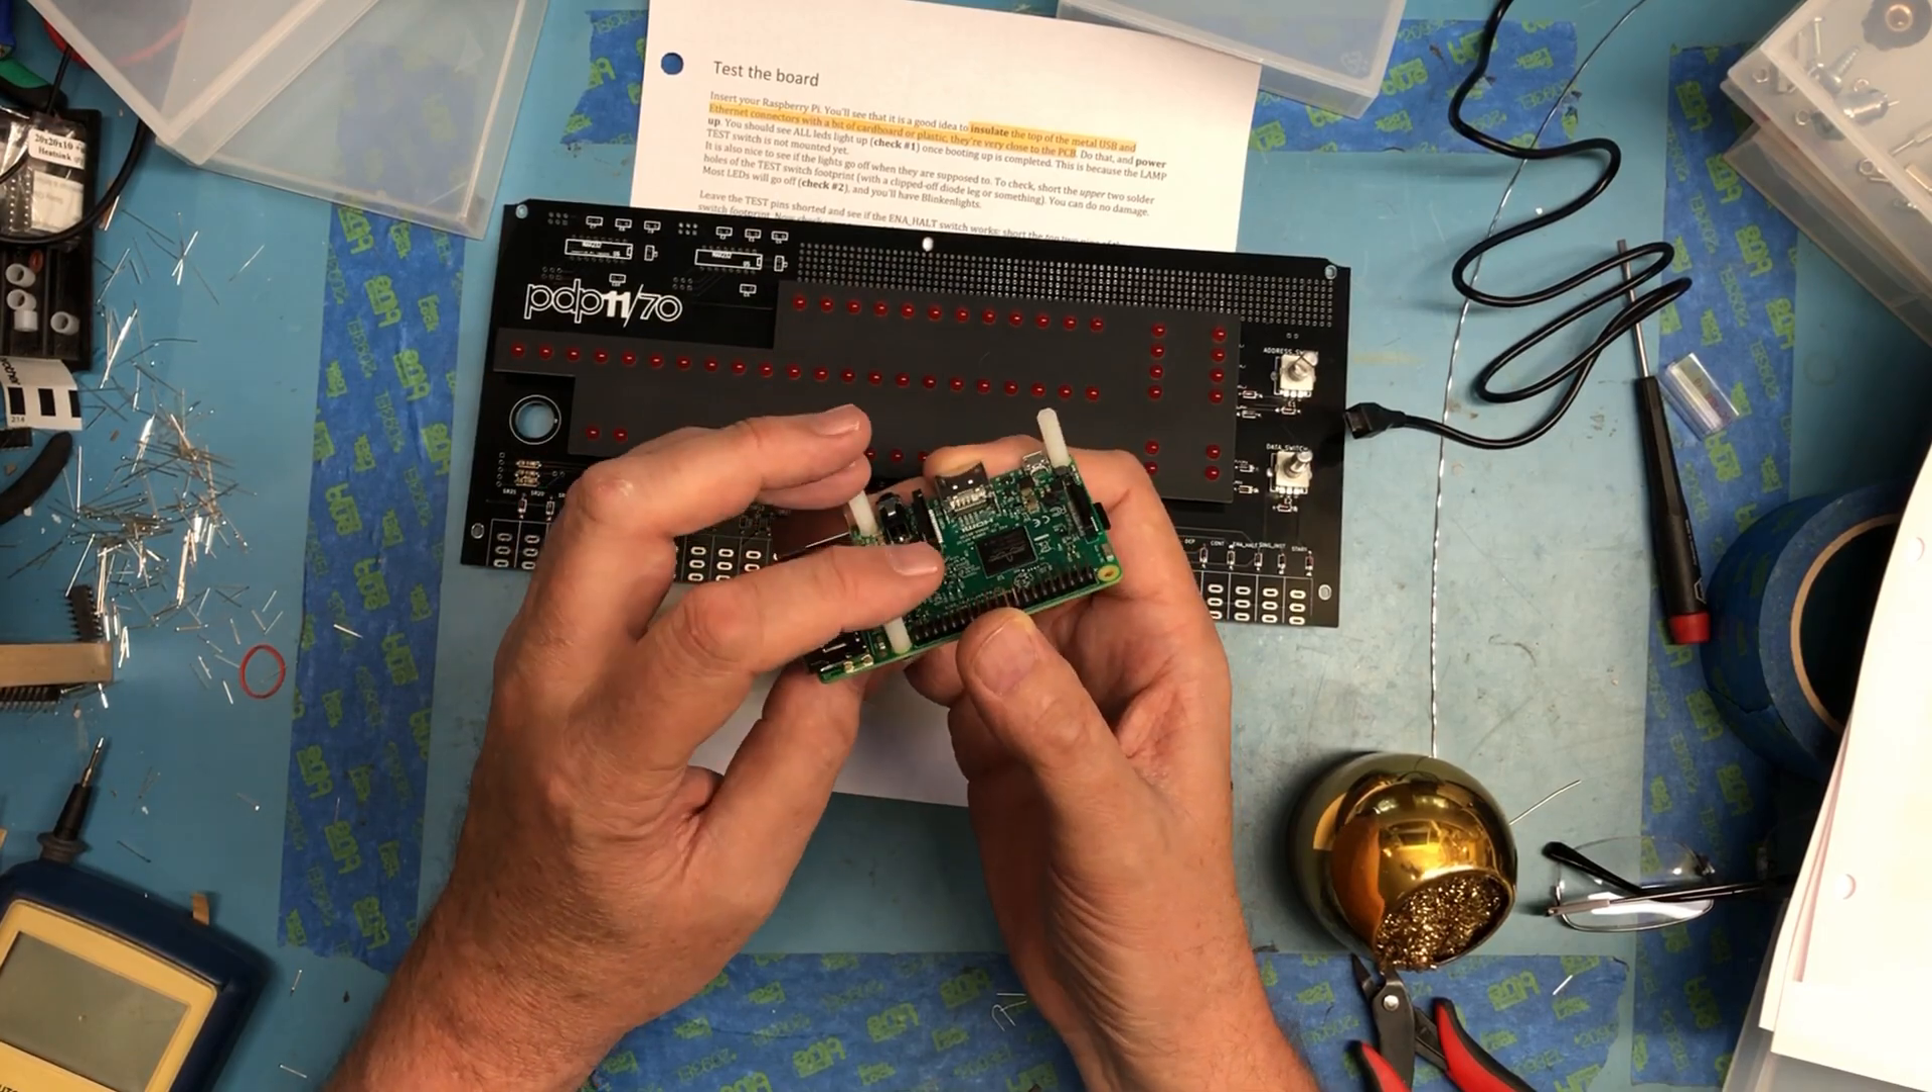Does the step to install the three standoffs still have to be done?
No.